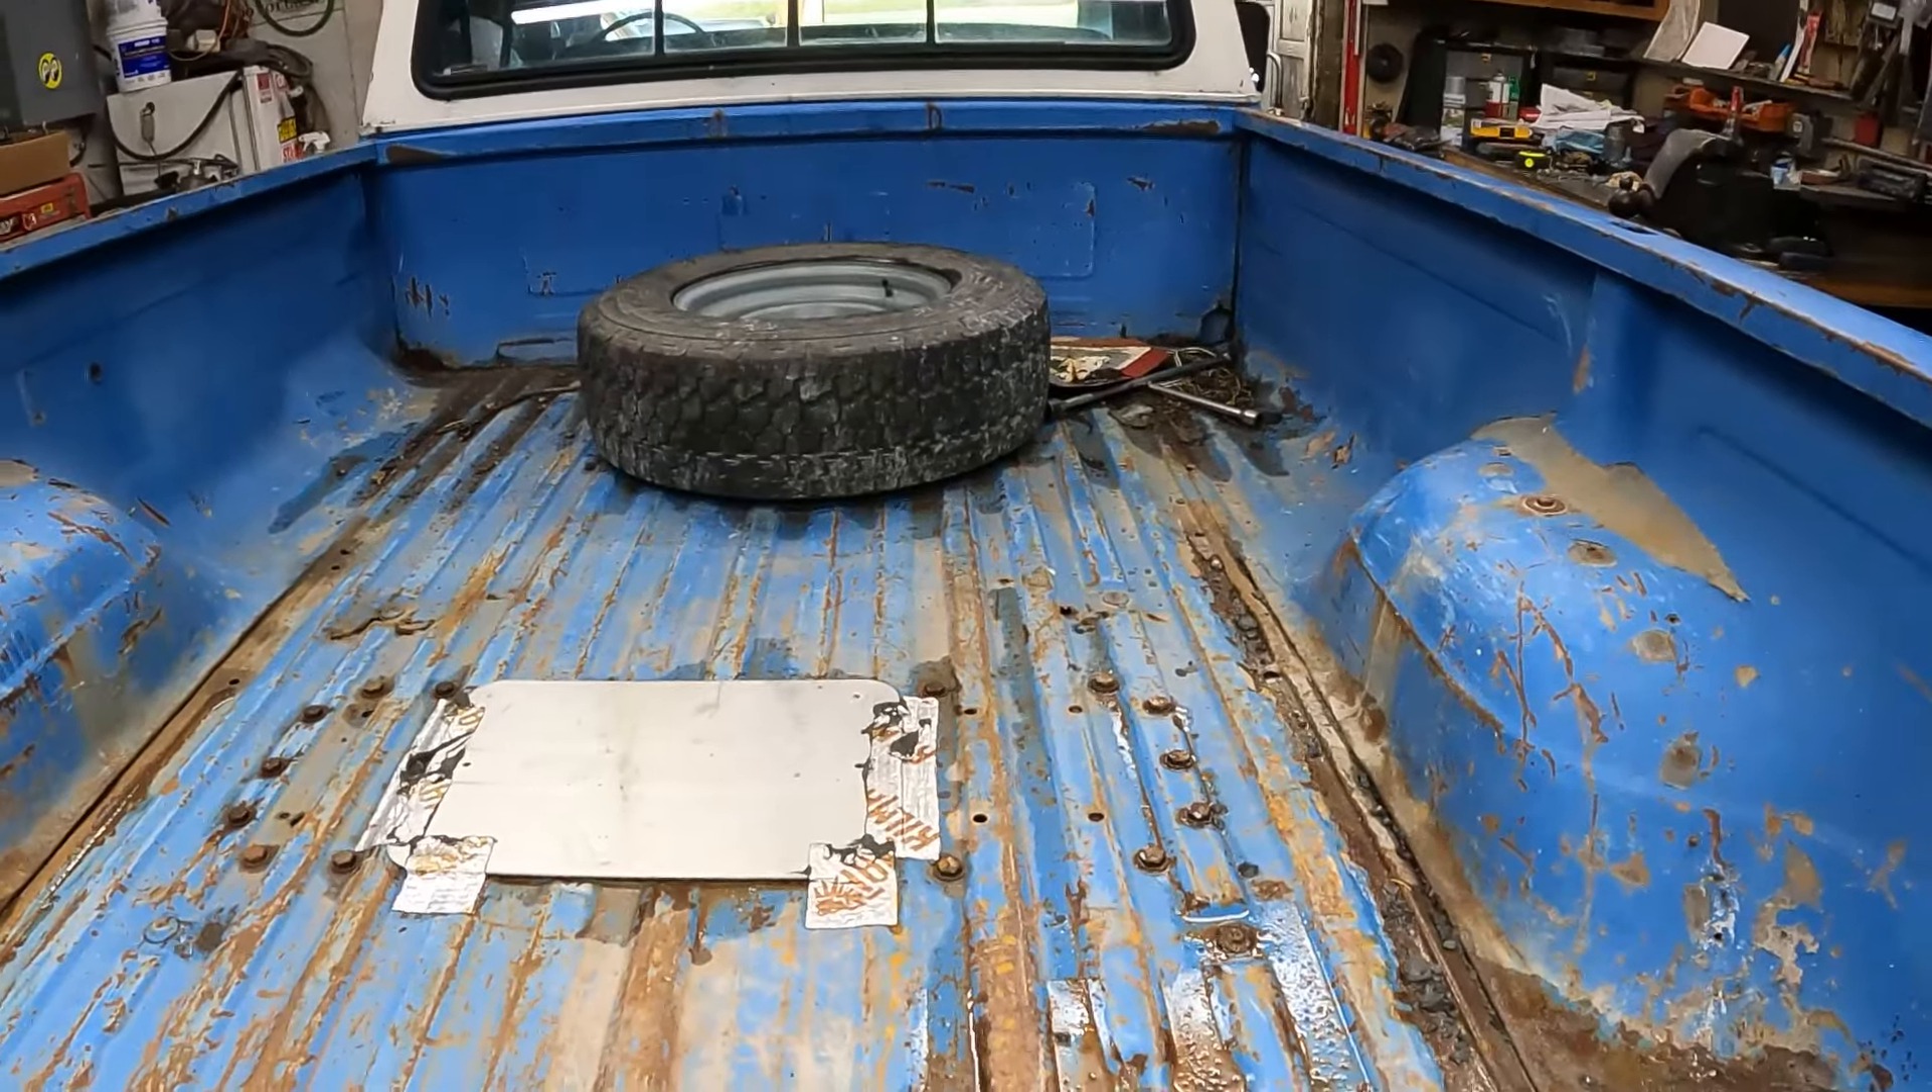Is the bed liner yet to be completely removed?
No.